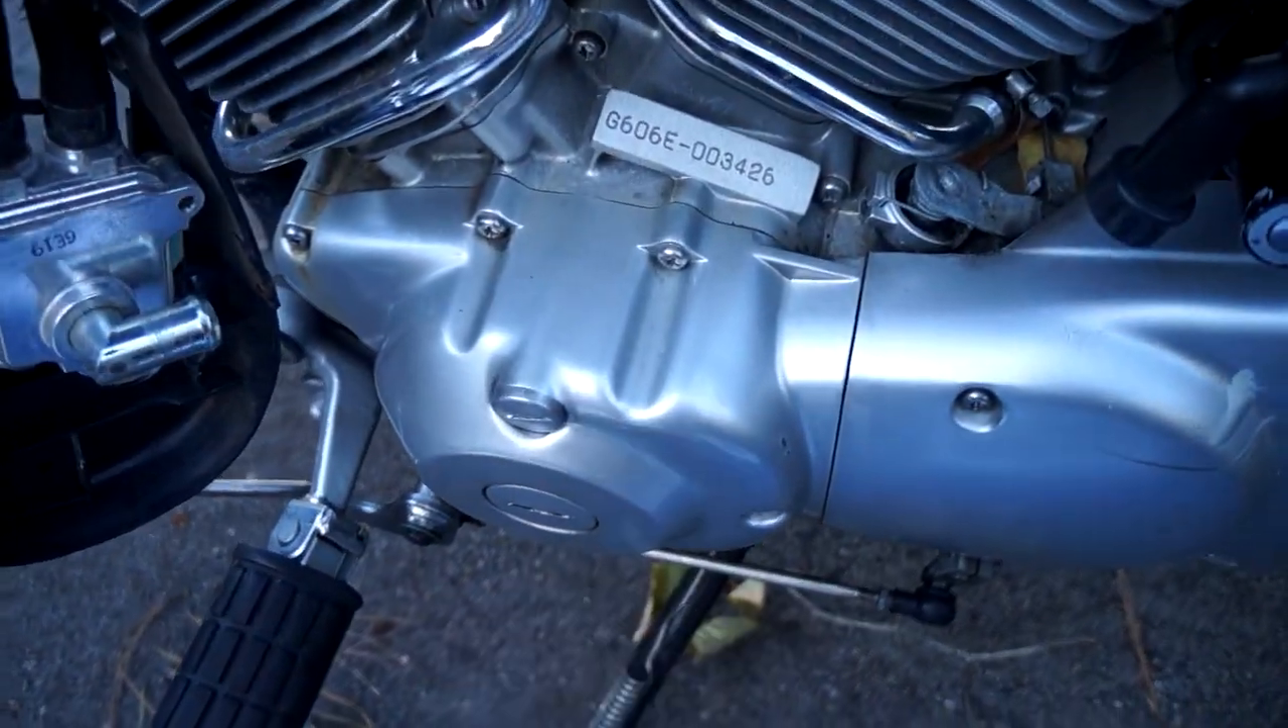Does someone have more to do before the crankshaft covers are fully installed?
No.